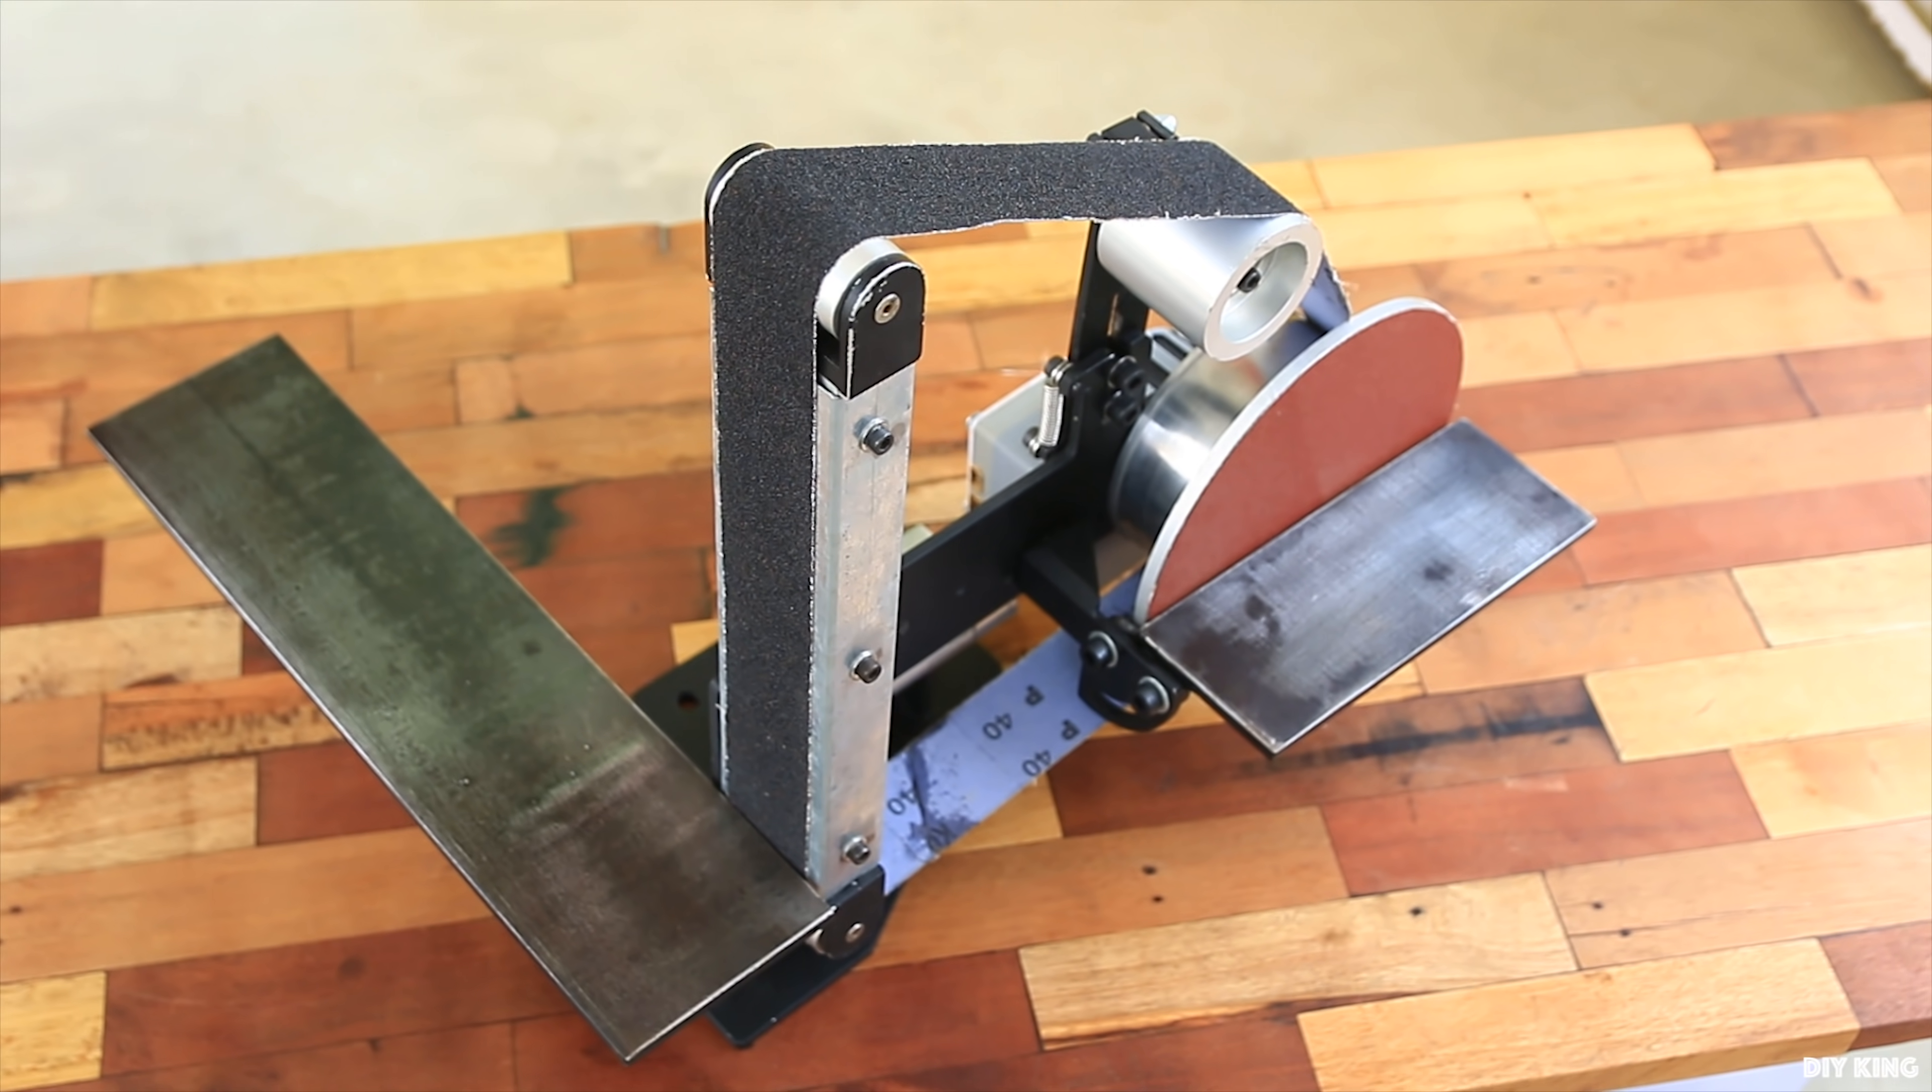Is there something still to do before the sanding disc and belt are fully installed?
No.